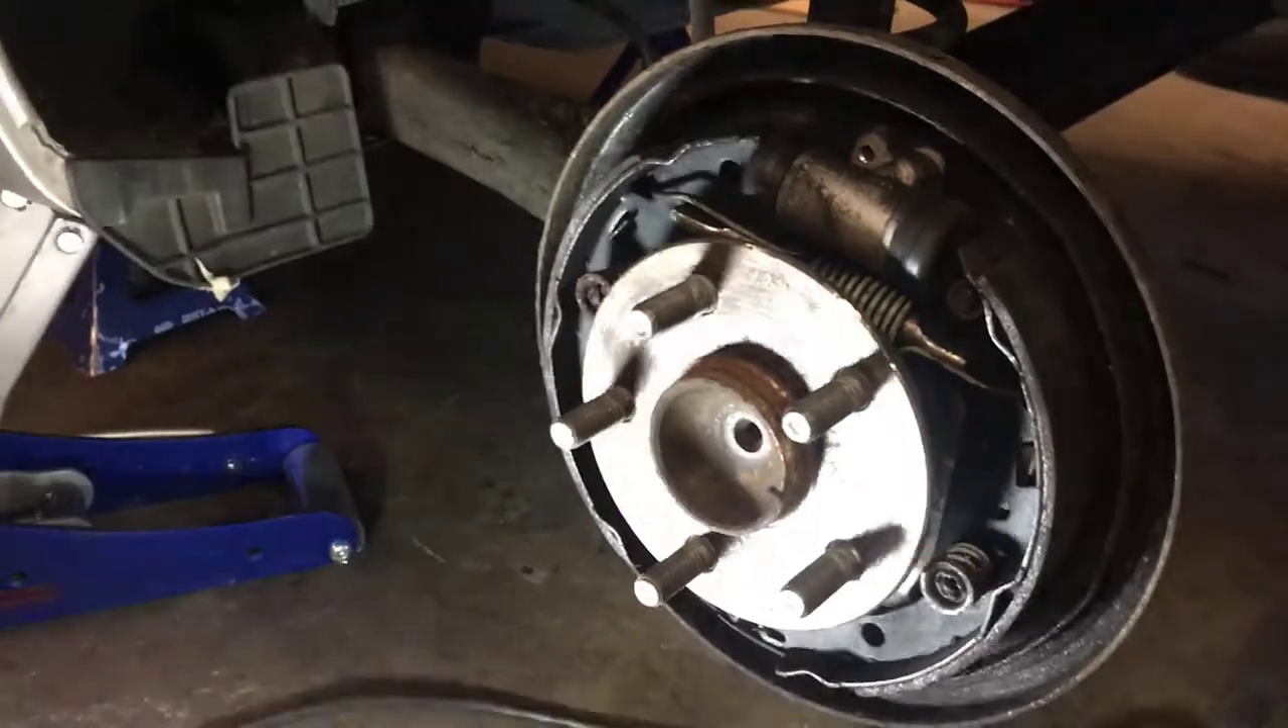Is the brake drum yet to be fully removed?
No.